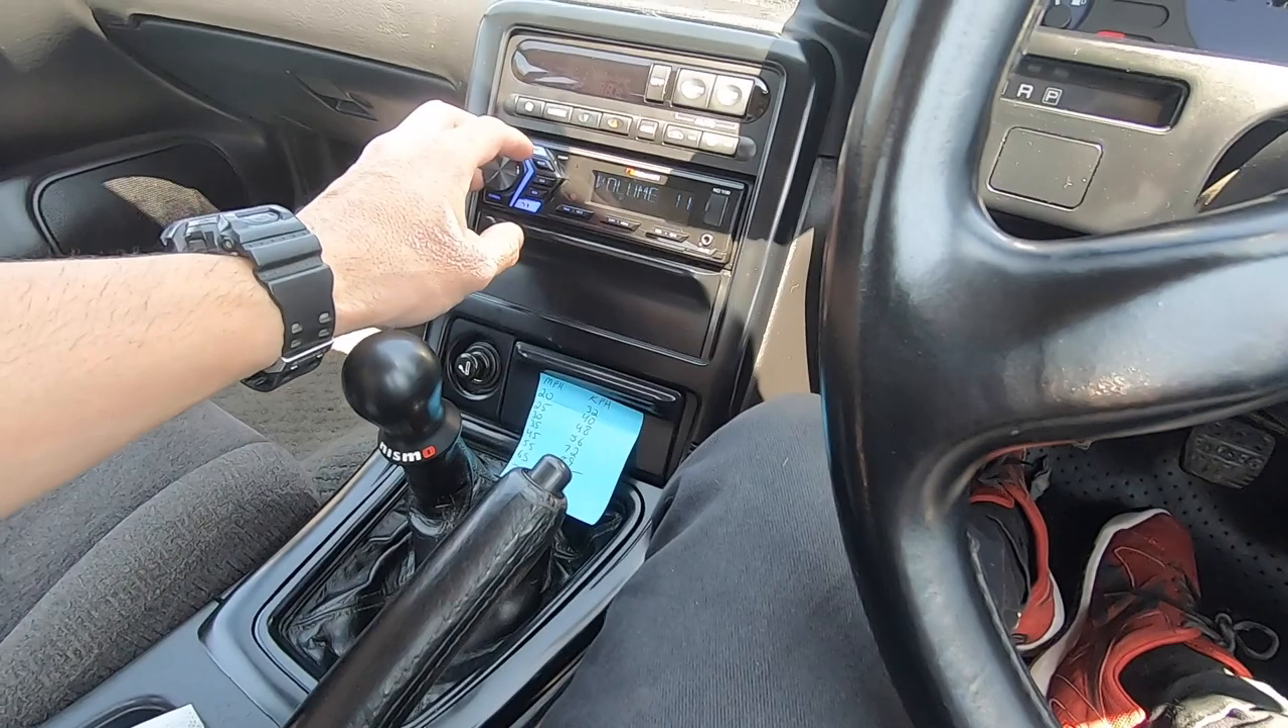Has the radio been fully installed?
Yes.